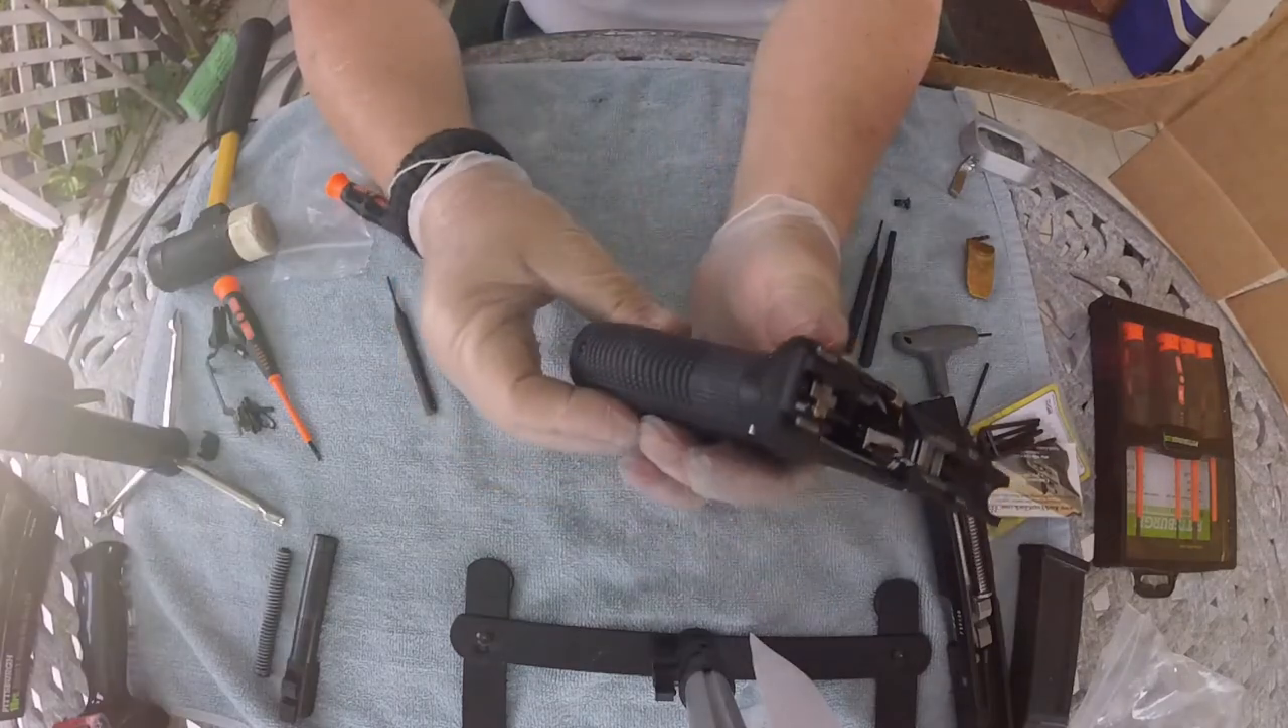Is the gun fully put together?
No.